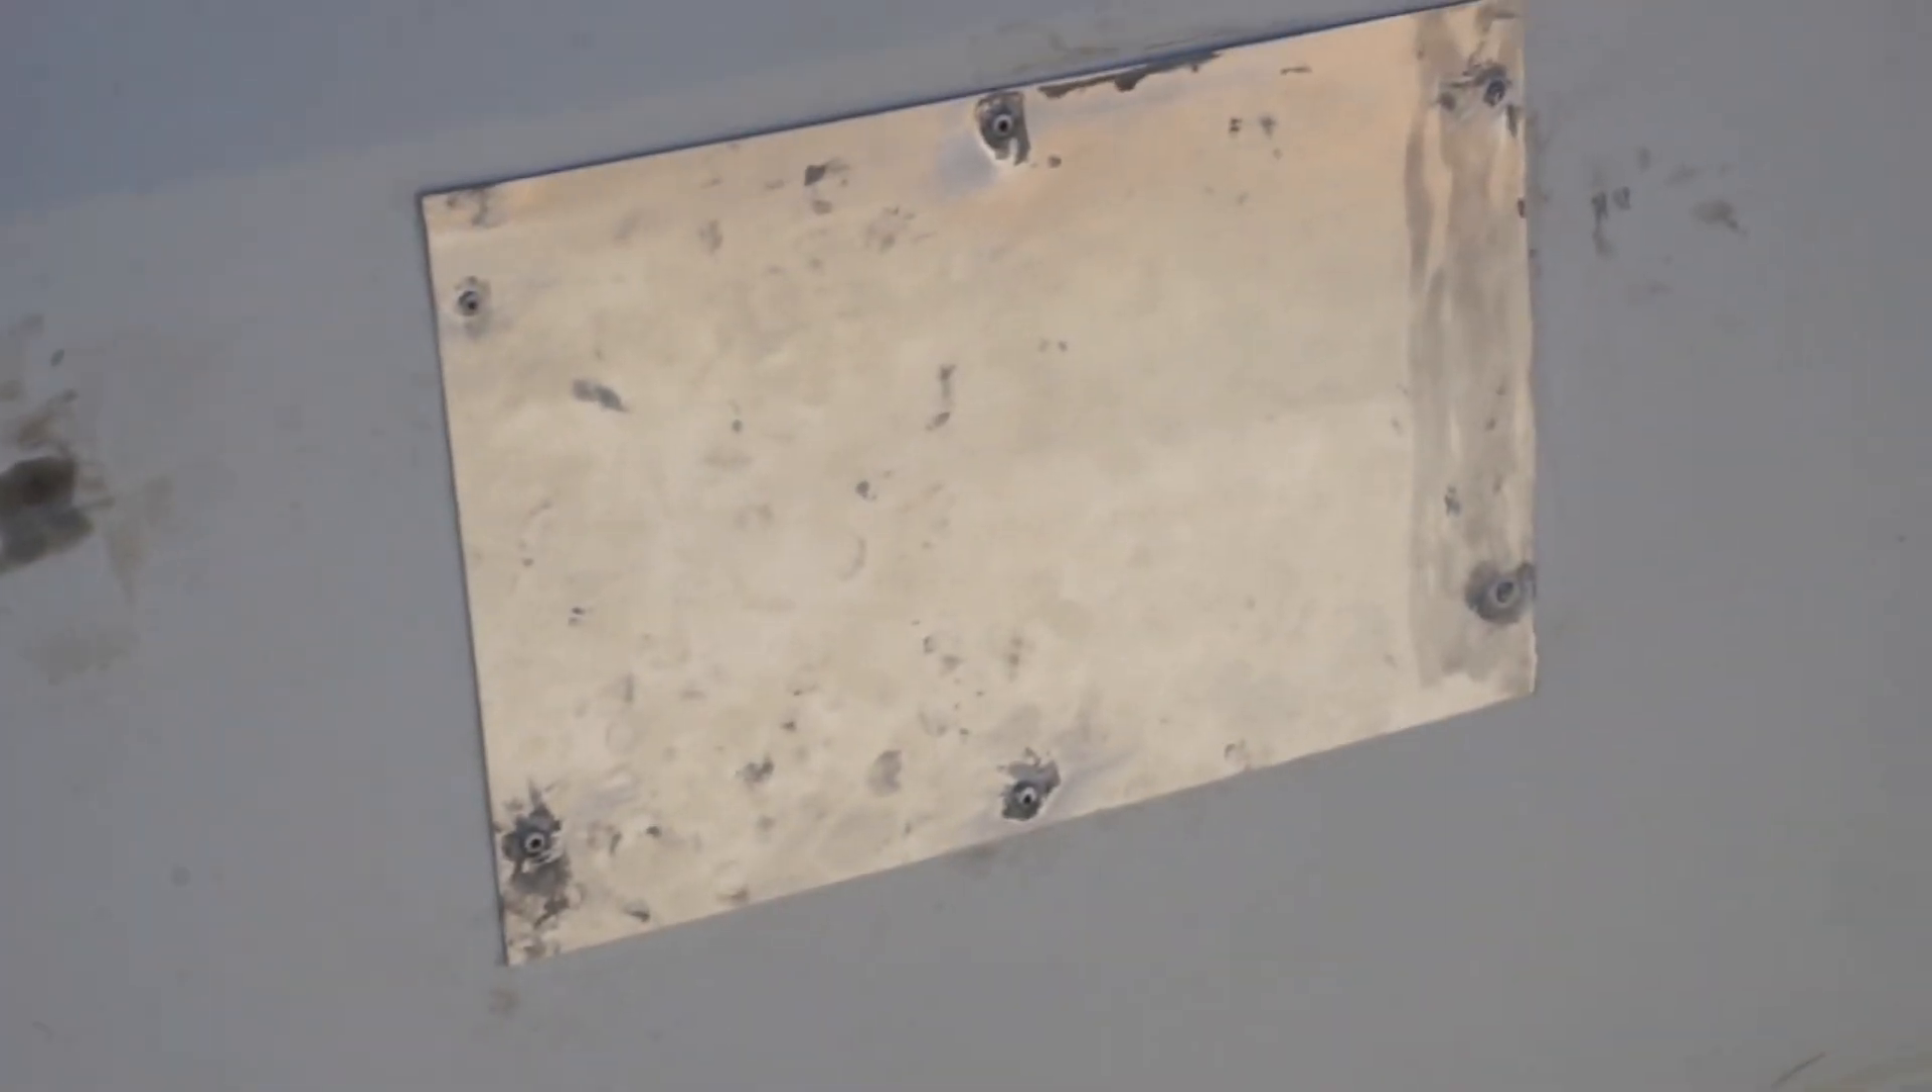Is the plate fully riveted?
Yes.